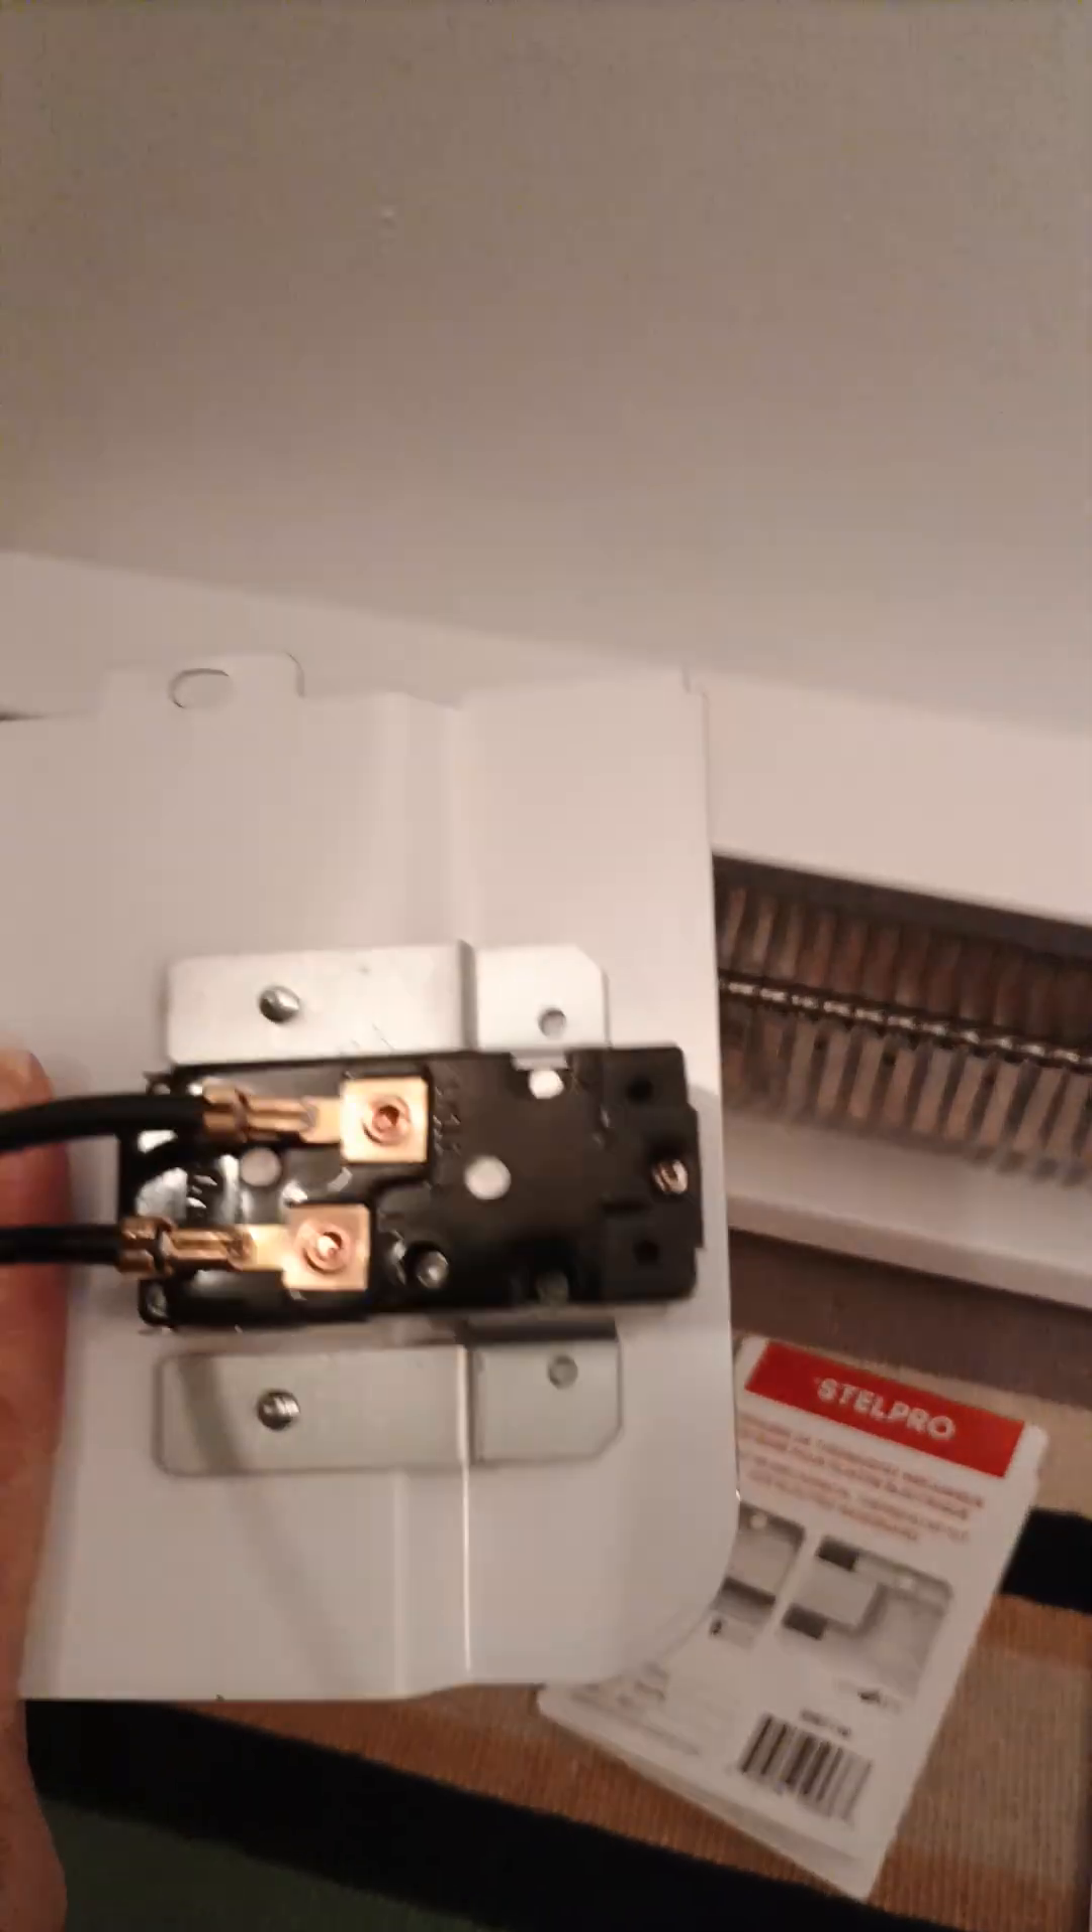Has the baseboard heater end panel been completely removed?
Yes.